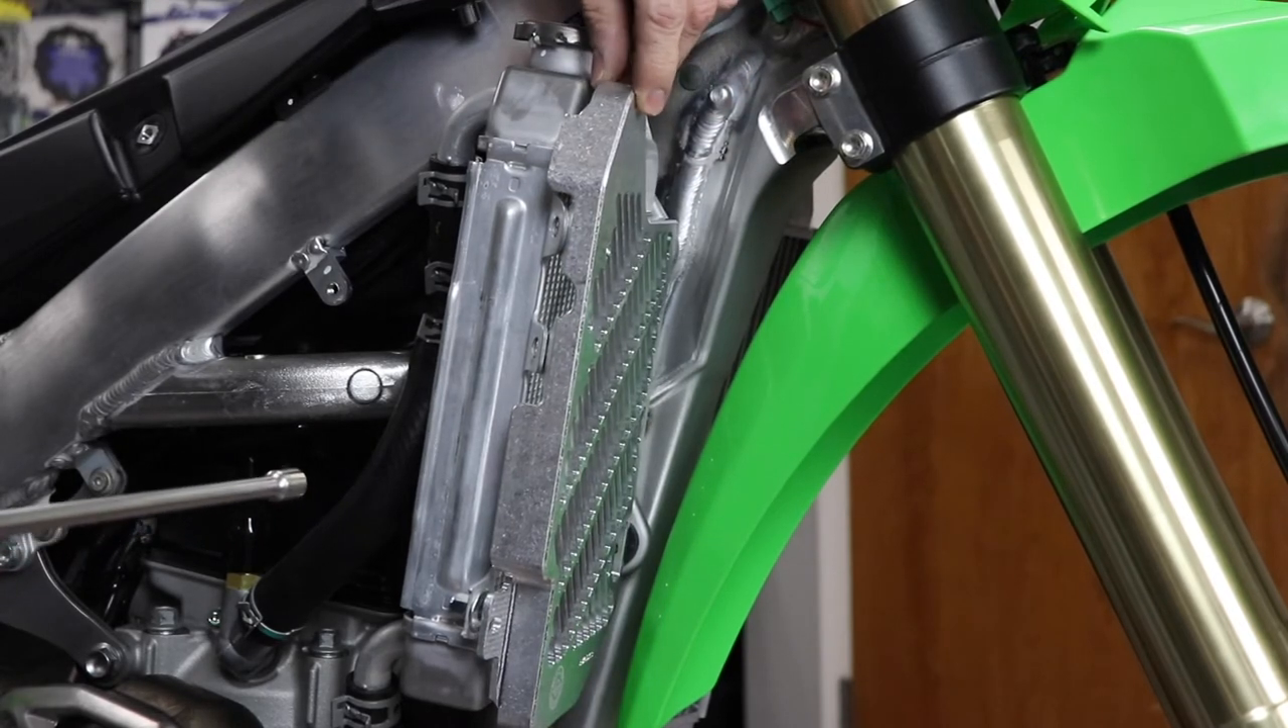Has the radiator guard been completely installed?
No.